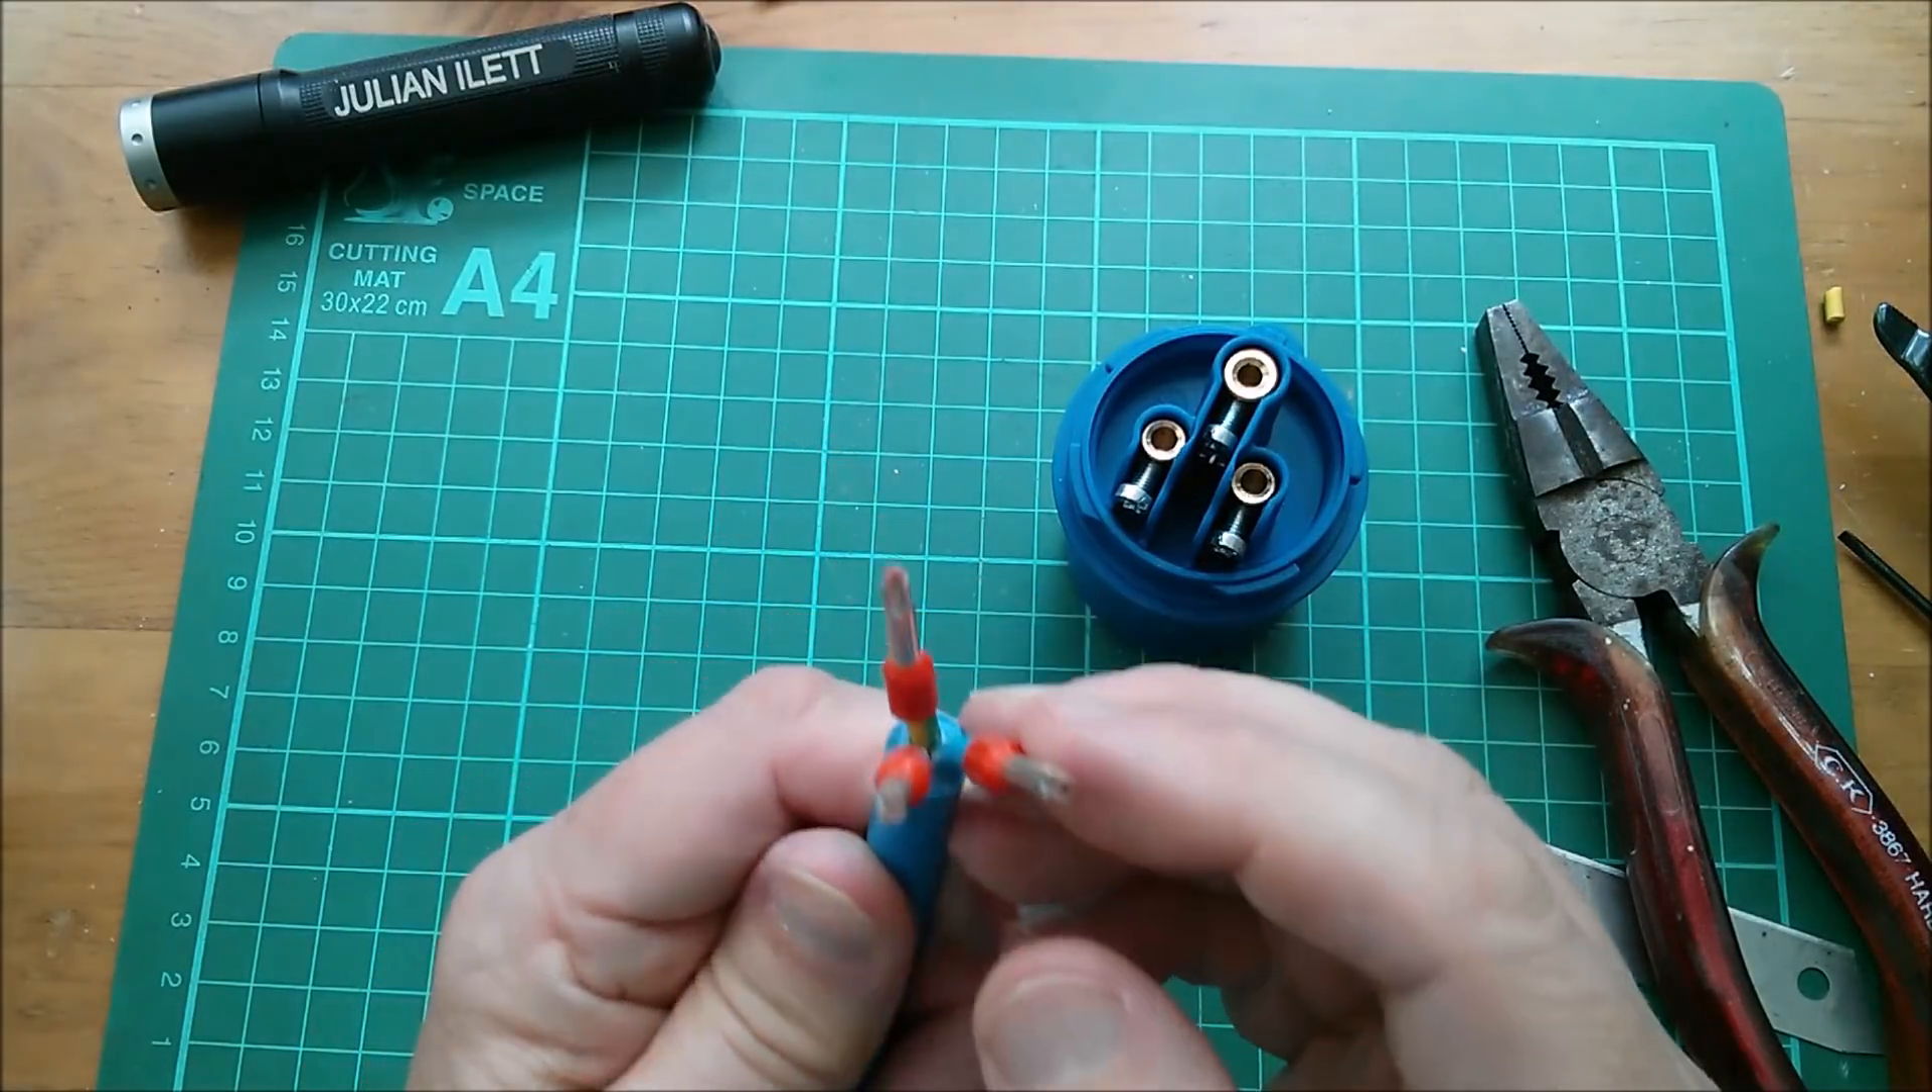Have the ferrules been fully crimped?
Yes.